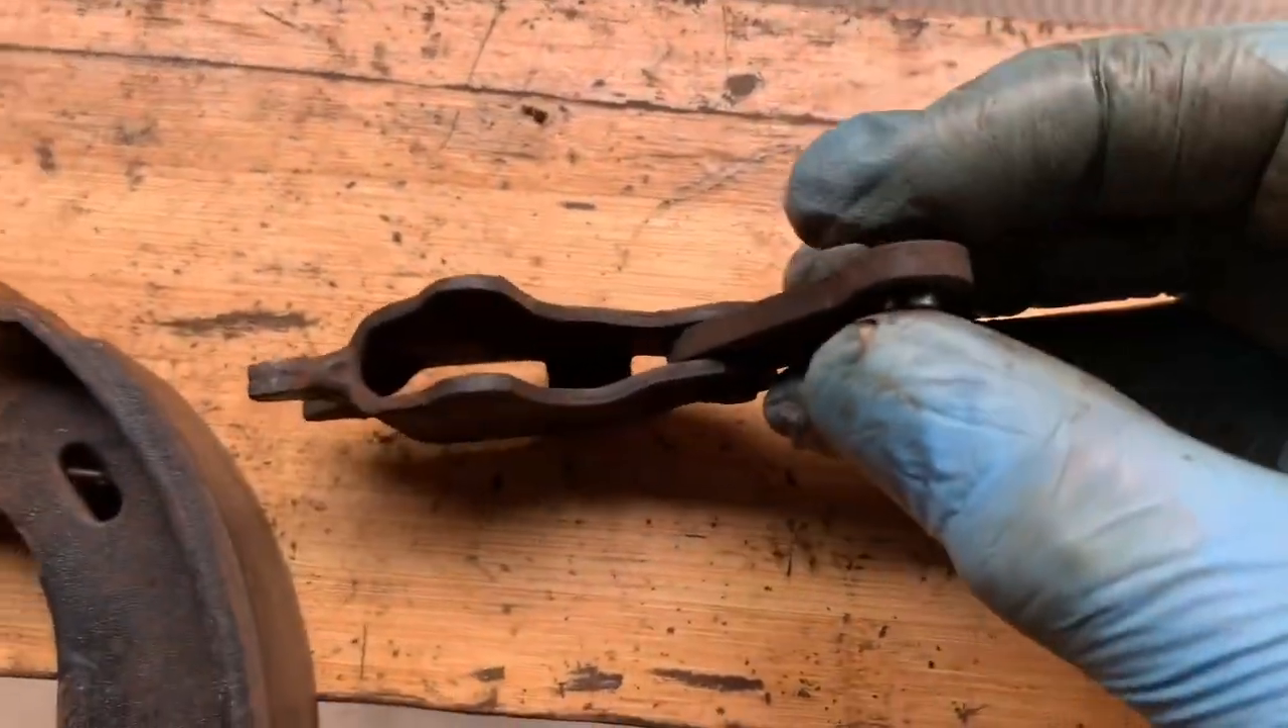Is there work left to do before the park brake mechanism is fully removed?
No.